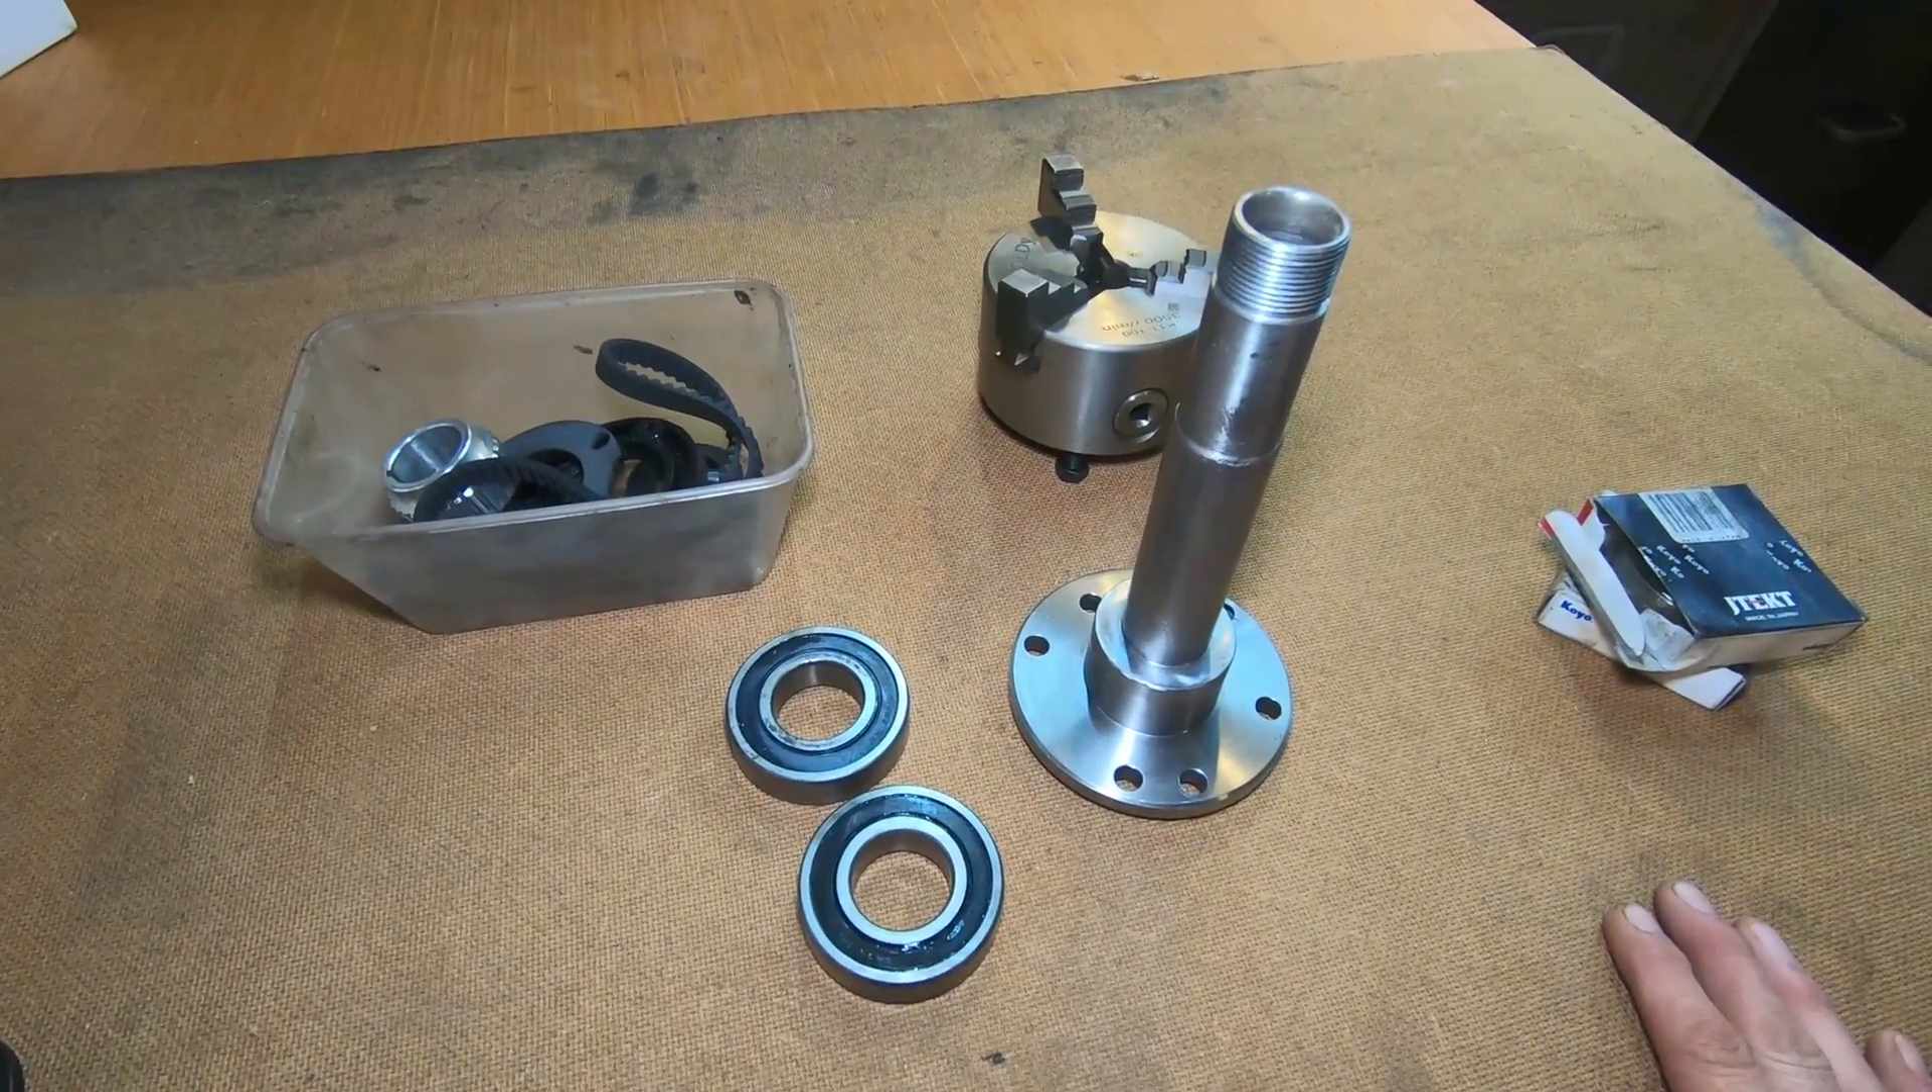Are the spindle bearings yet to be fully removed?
No.